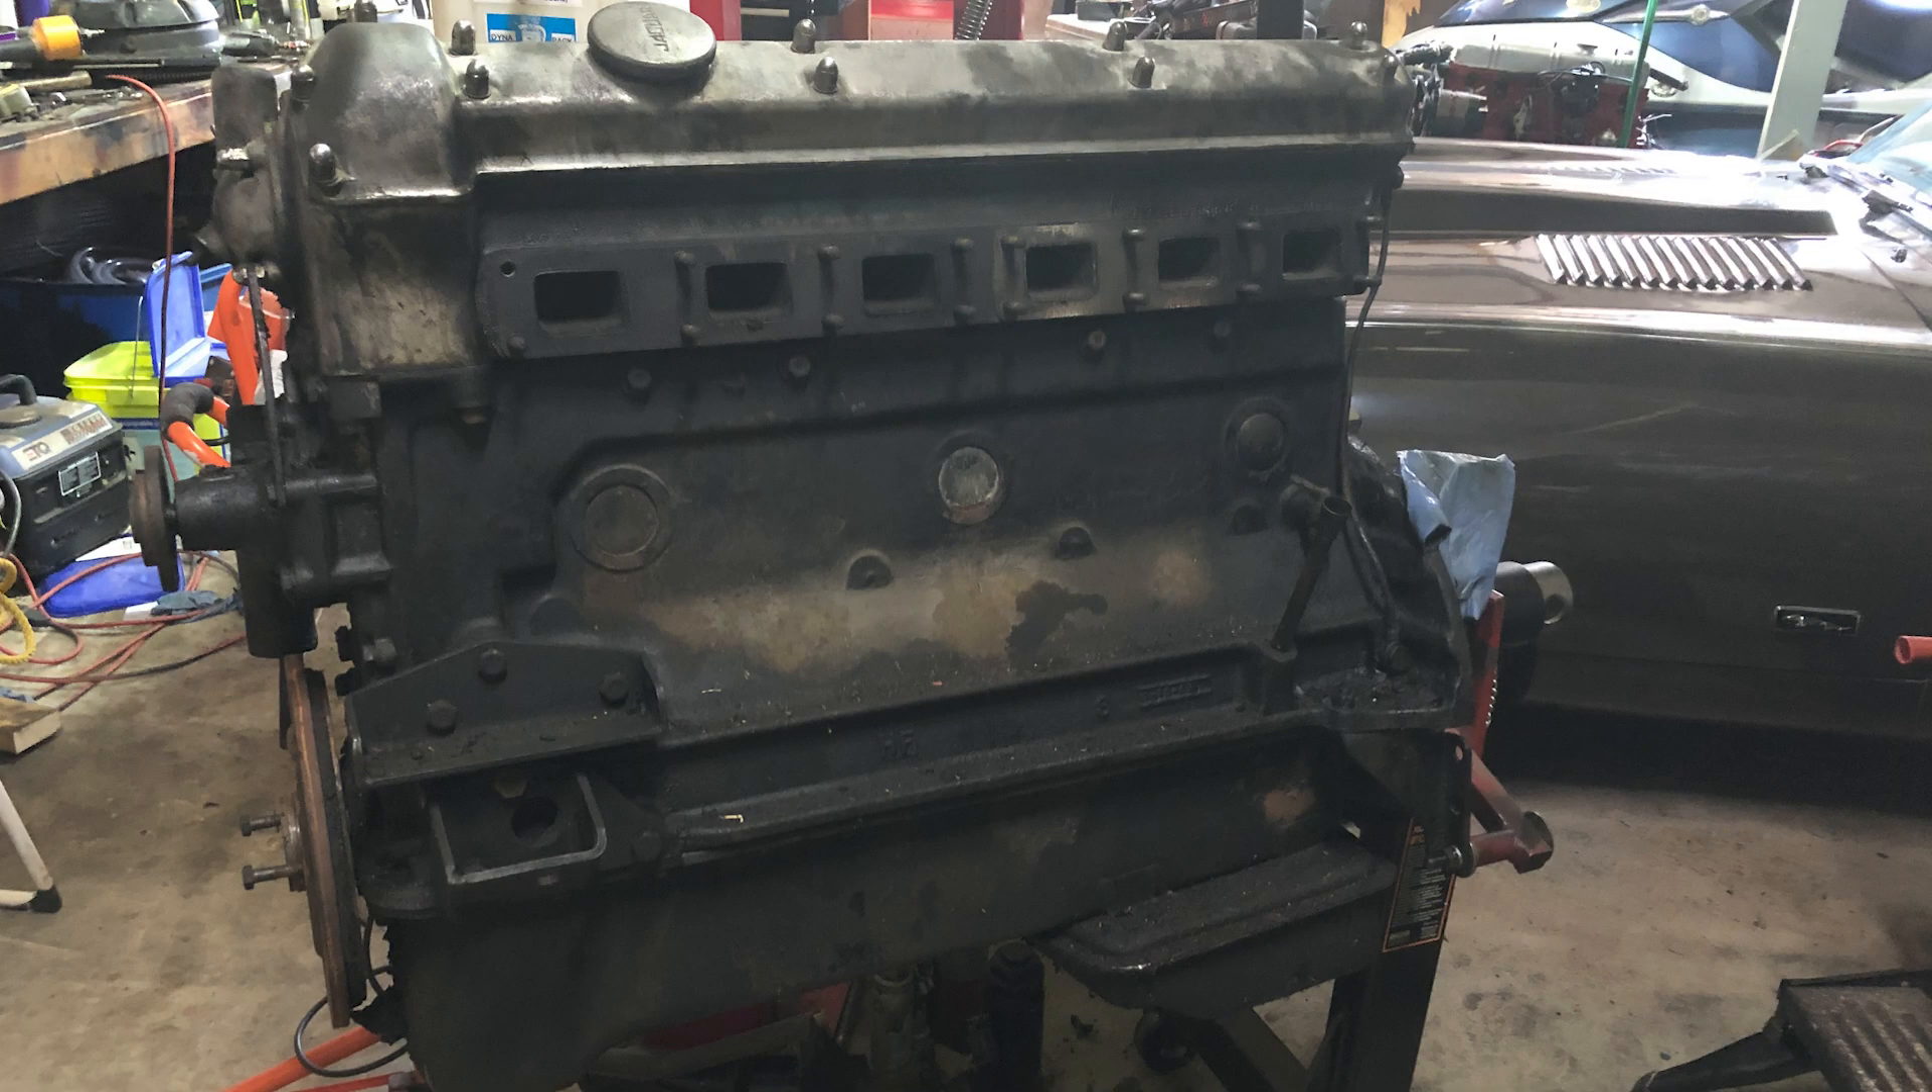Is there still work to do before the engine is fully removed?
No.